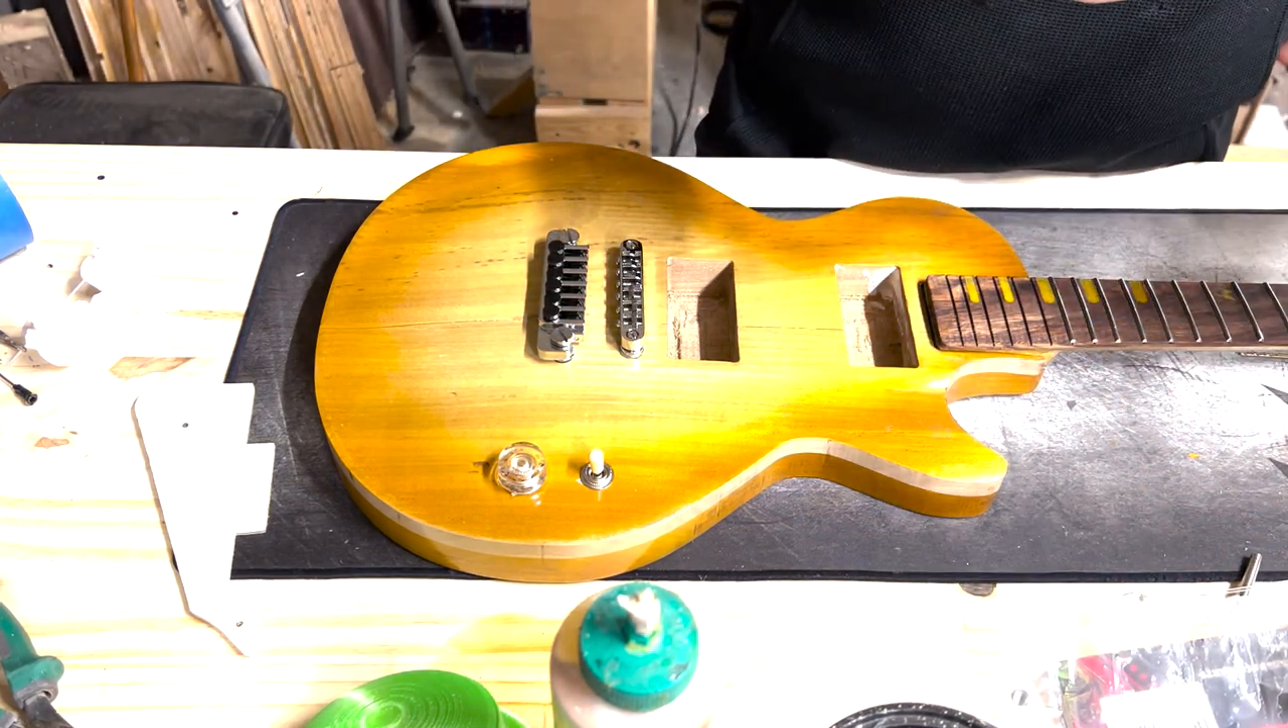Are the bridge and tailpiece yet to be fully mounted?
No.